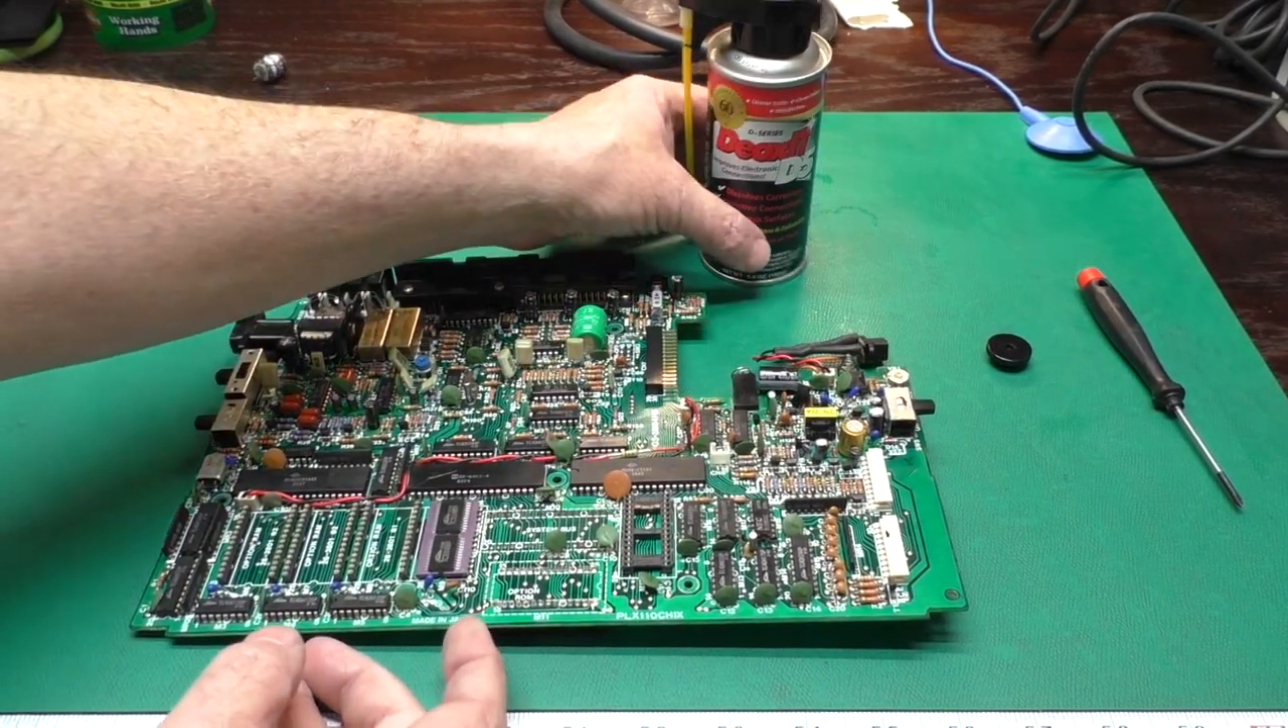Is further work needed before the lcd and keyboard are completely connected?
Yes.